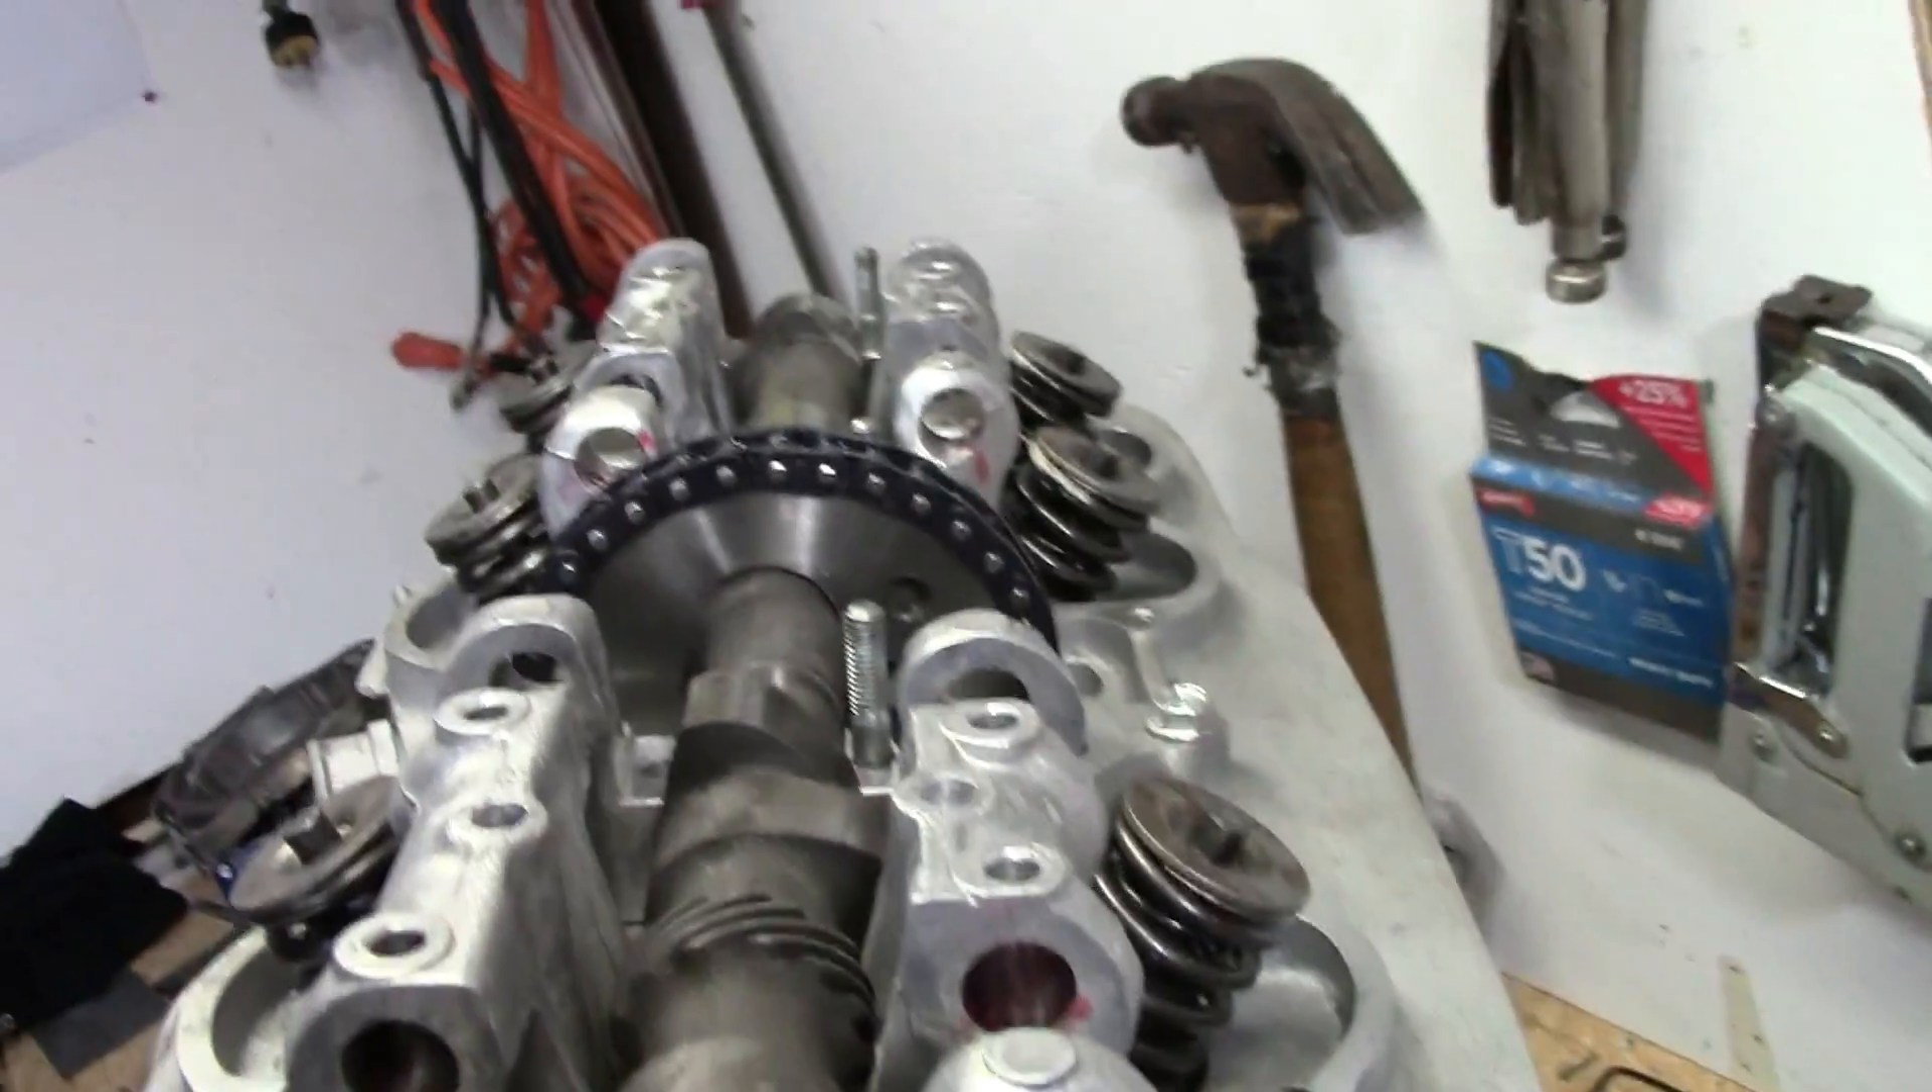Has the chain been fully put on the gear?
Yes.